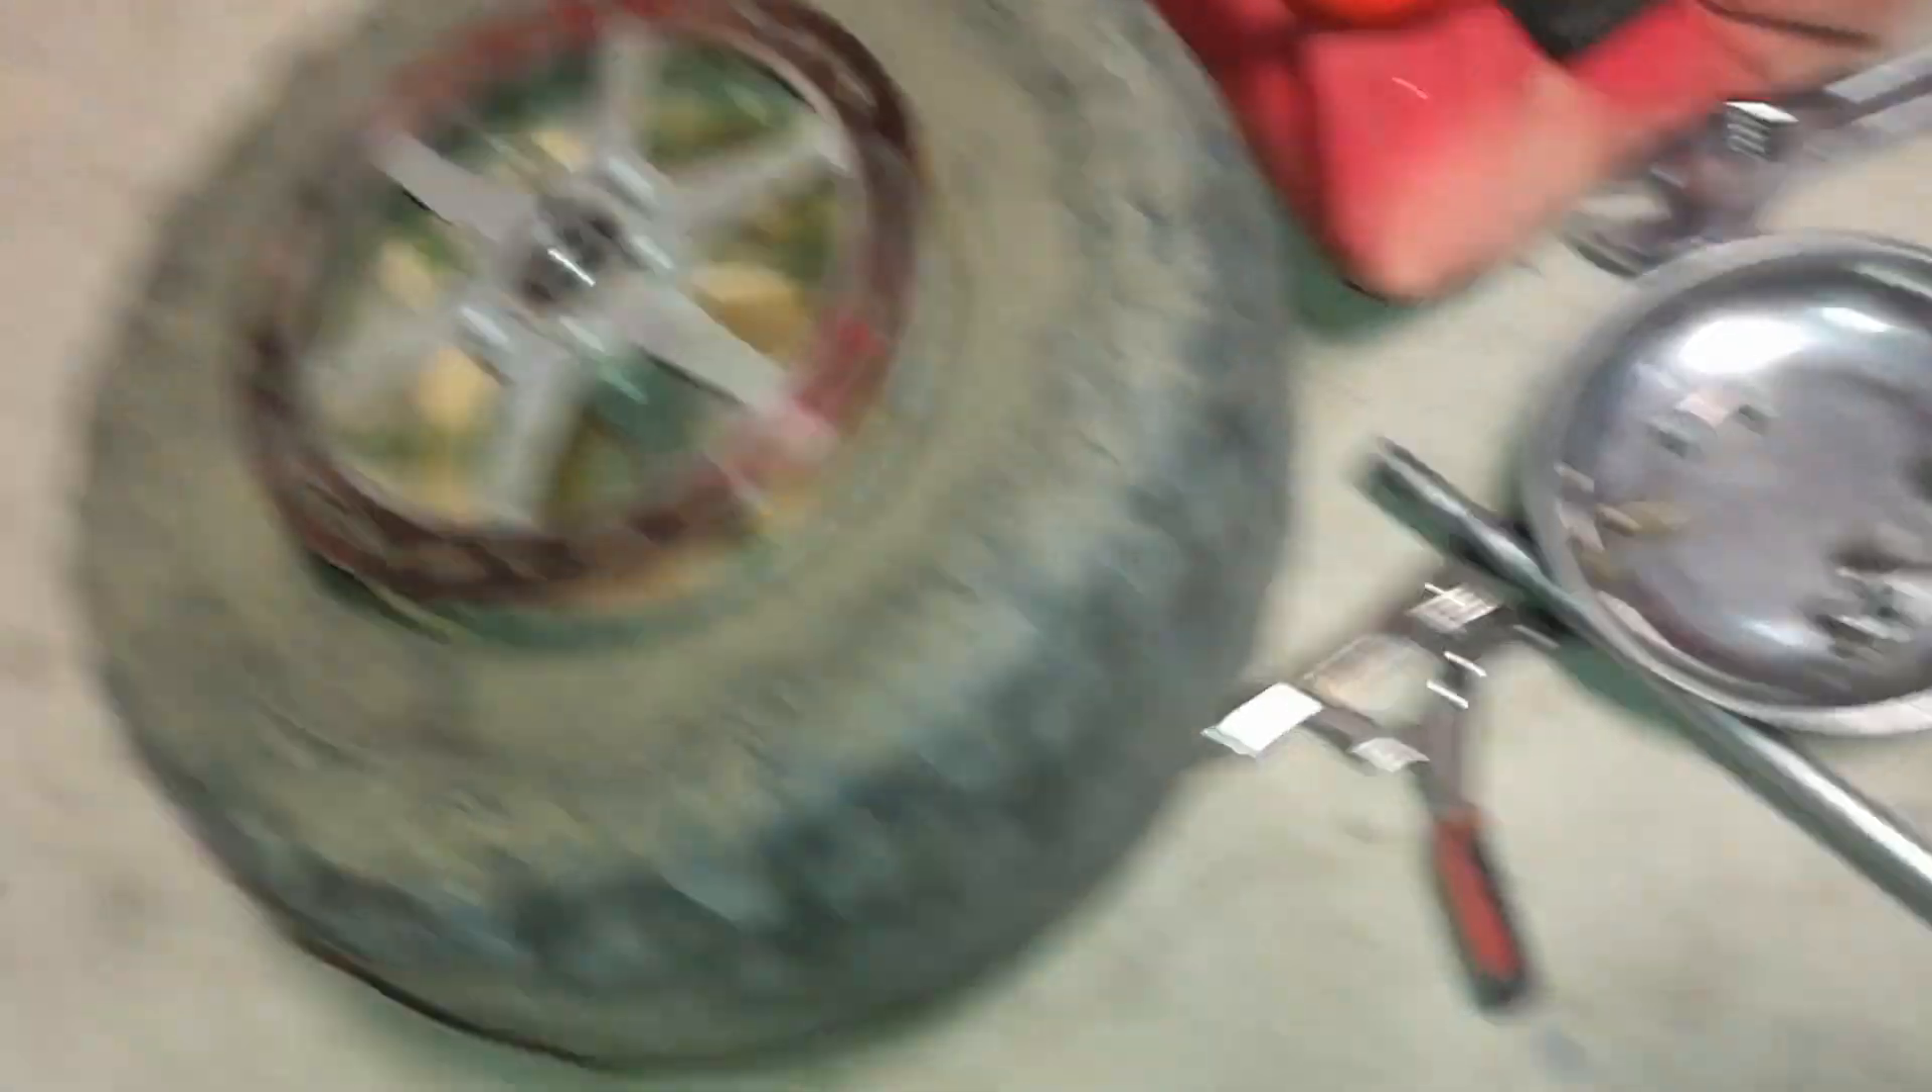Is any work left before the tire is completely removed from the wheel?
Yes.